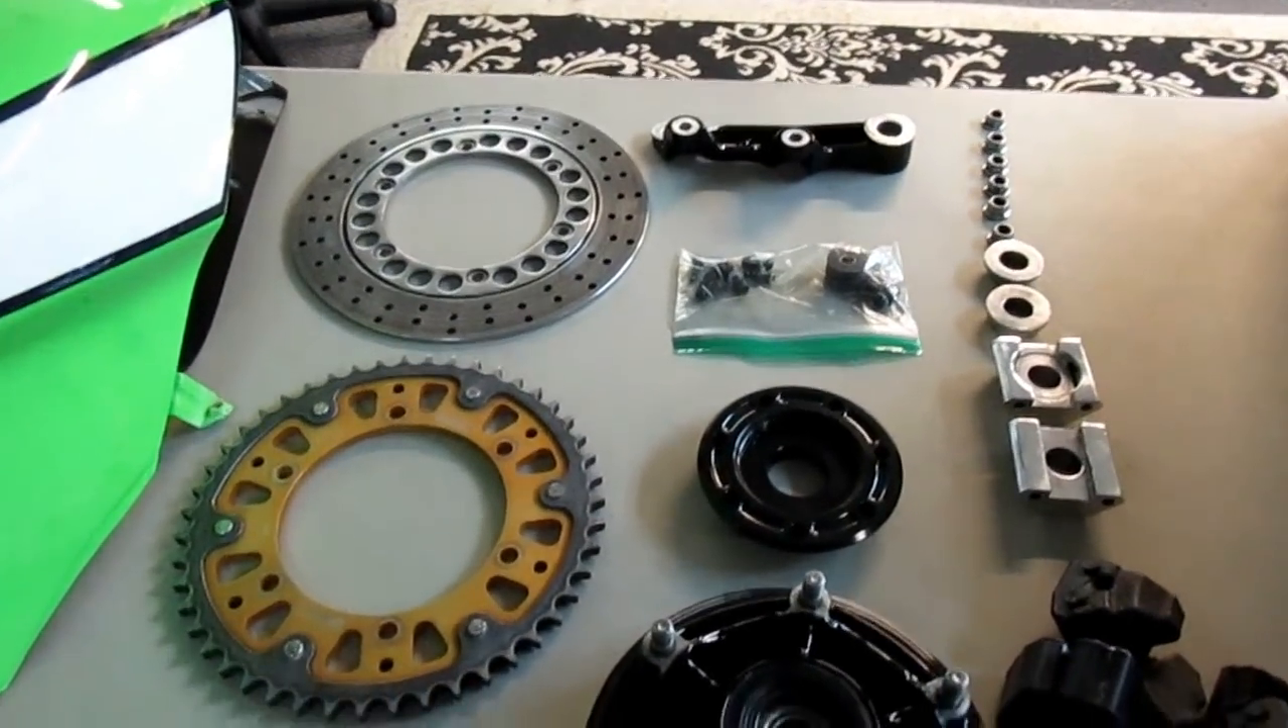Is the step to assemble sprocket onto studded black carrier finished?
No.